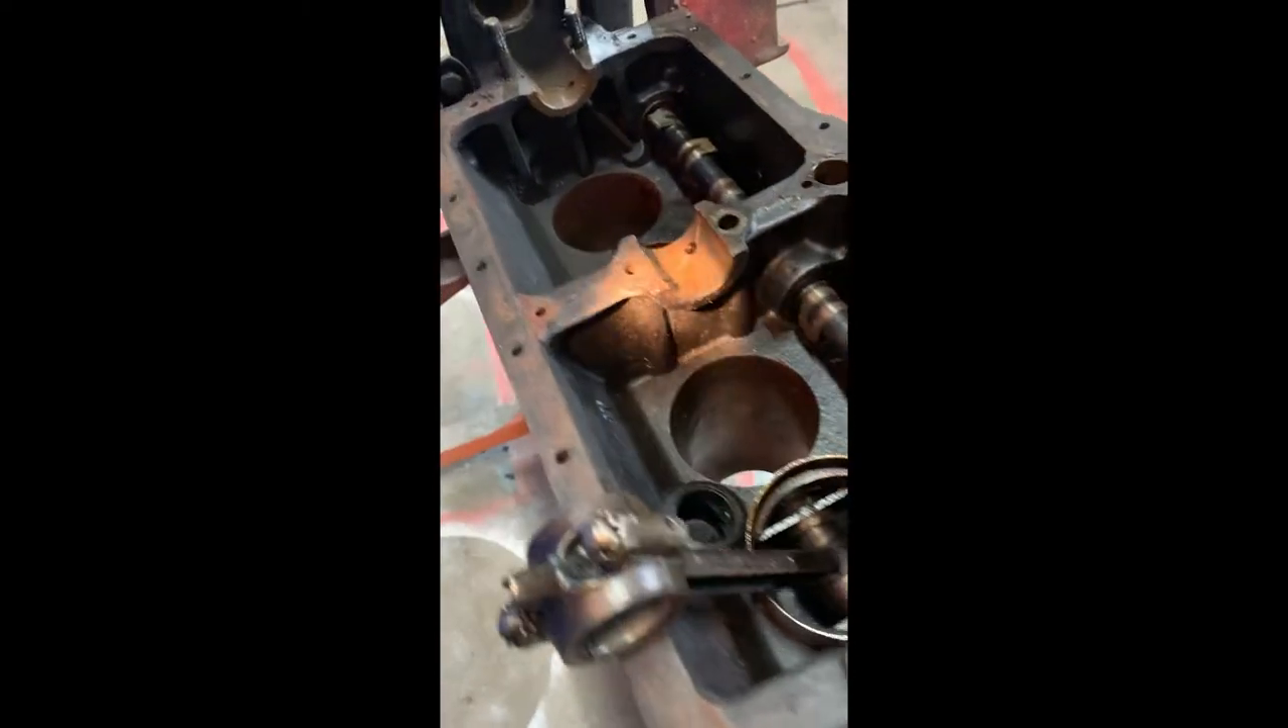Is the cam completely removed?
No.